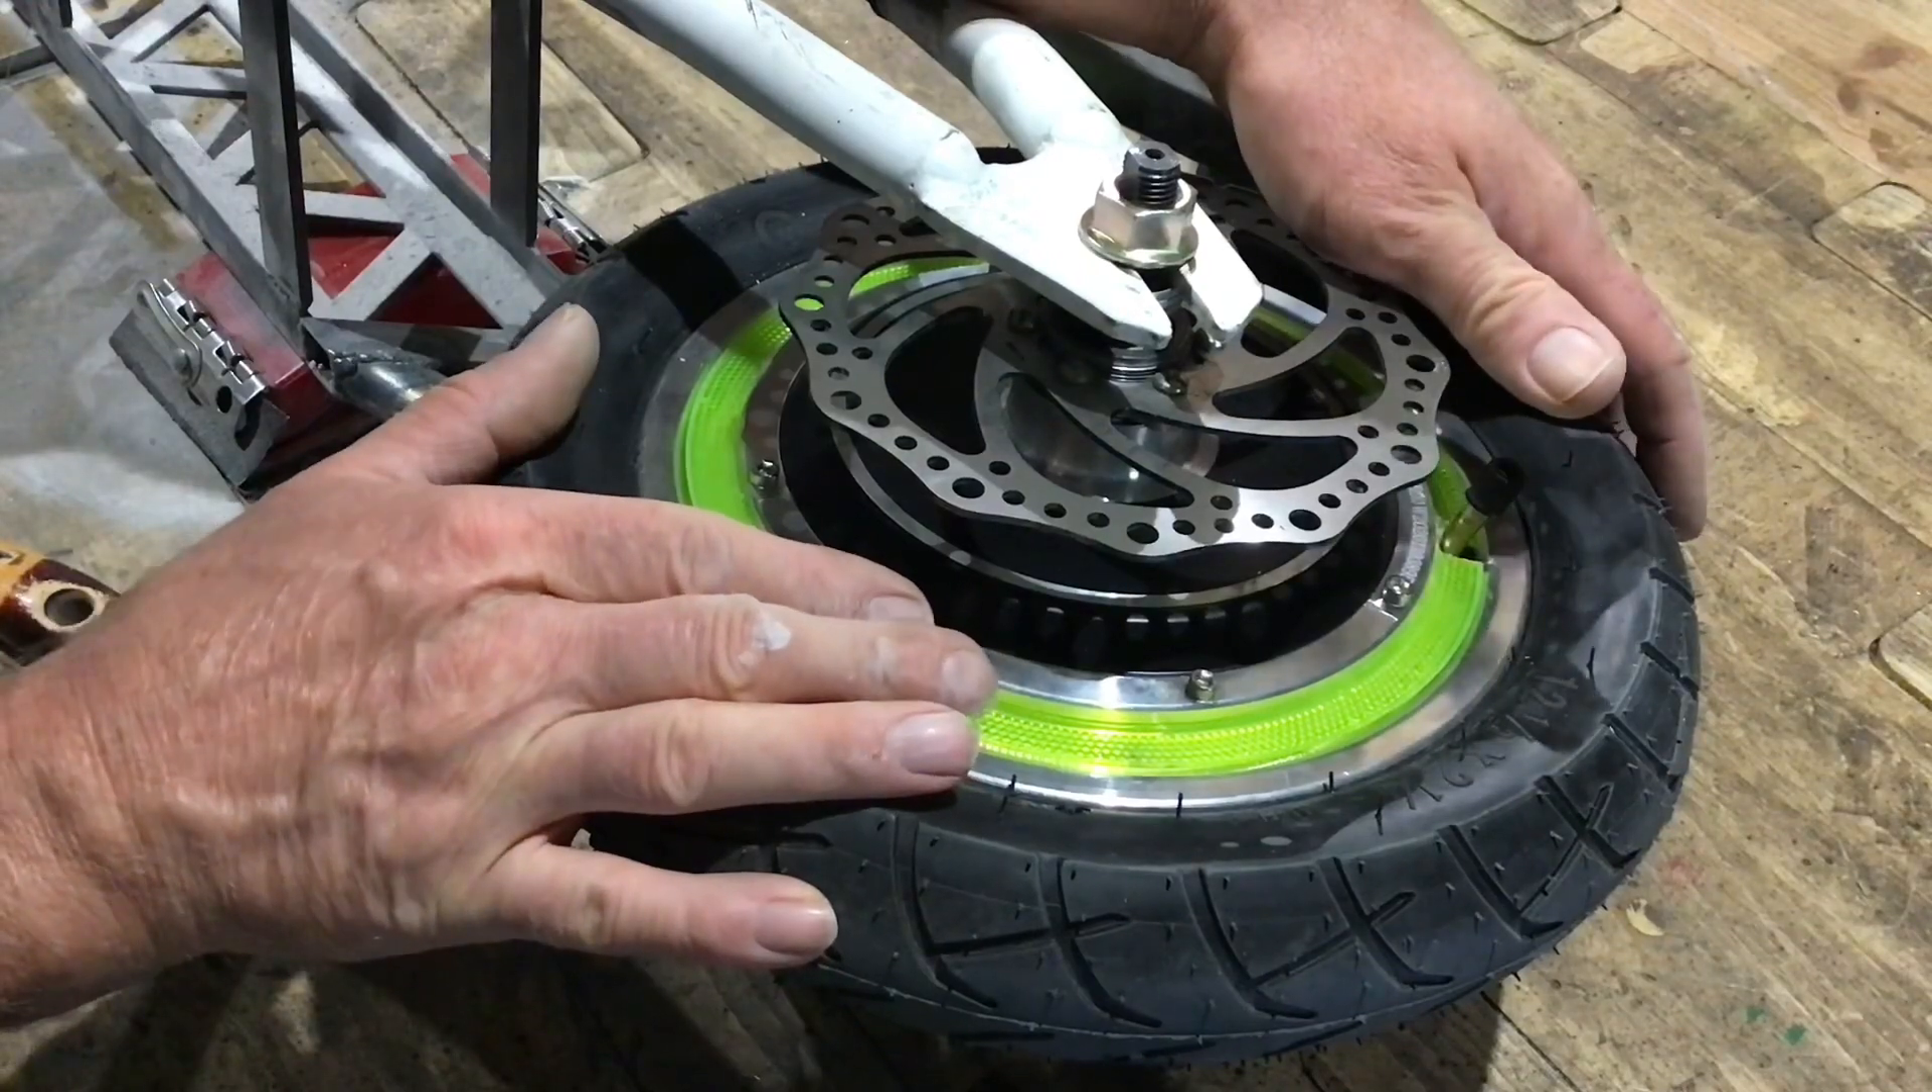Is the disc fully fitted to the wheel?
Yes.